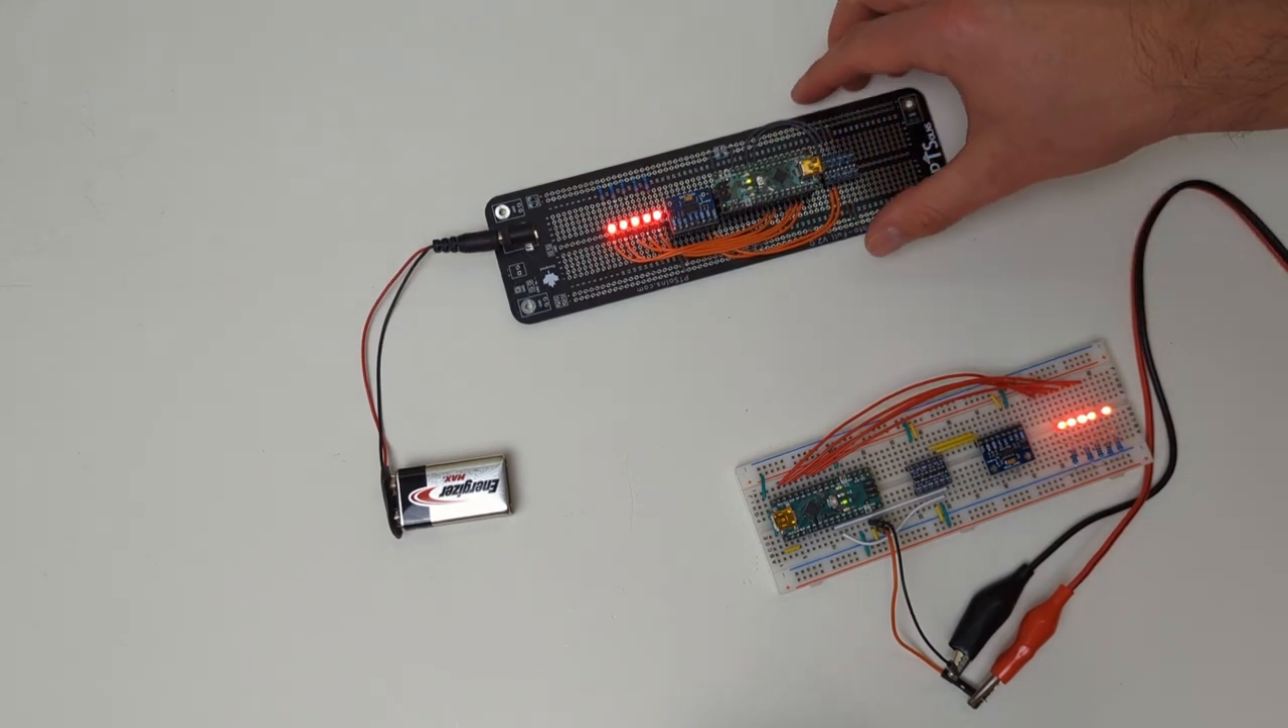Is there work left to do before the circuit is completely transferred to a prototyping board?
No.